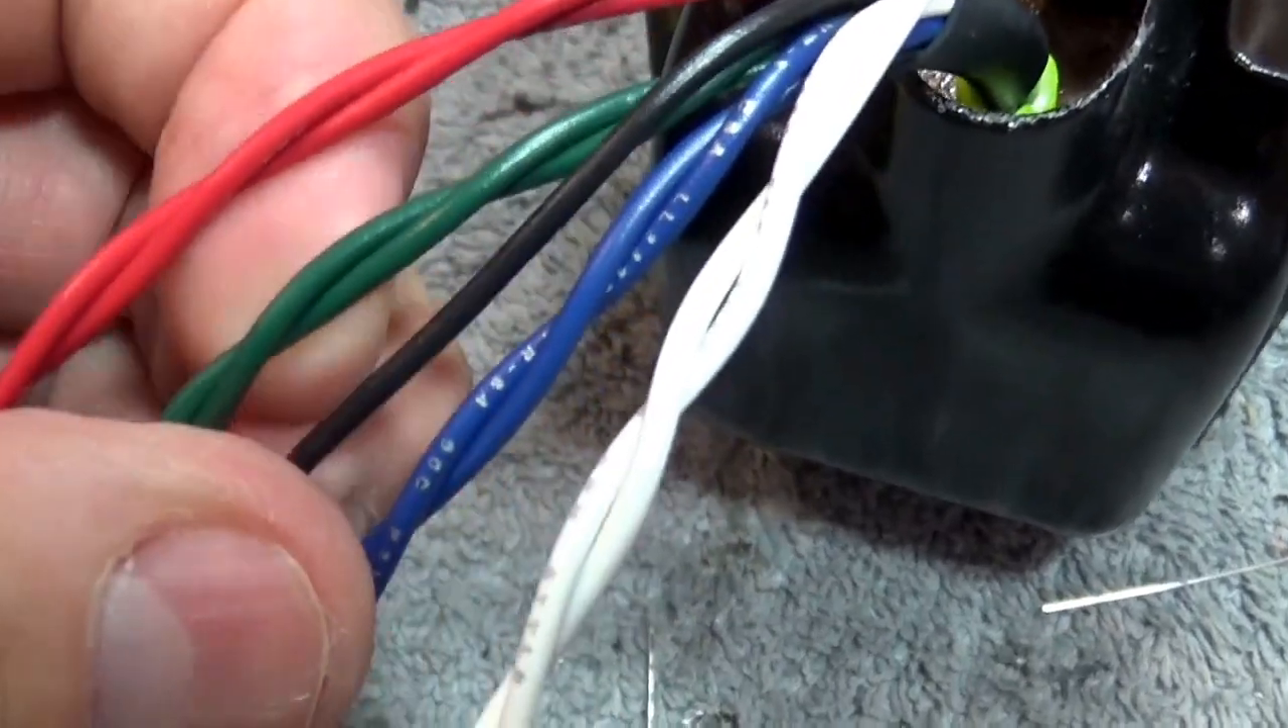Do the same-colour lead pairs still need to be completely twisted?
No.